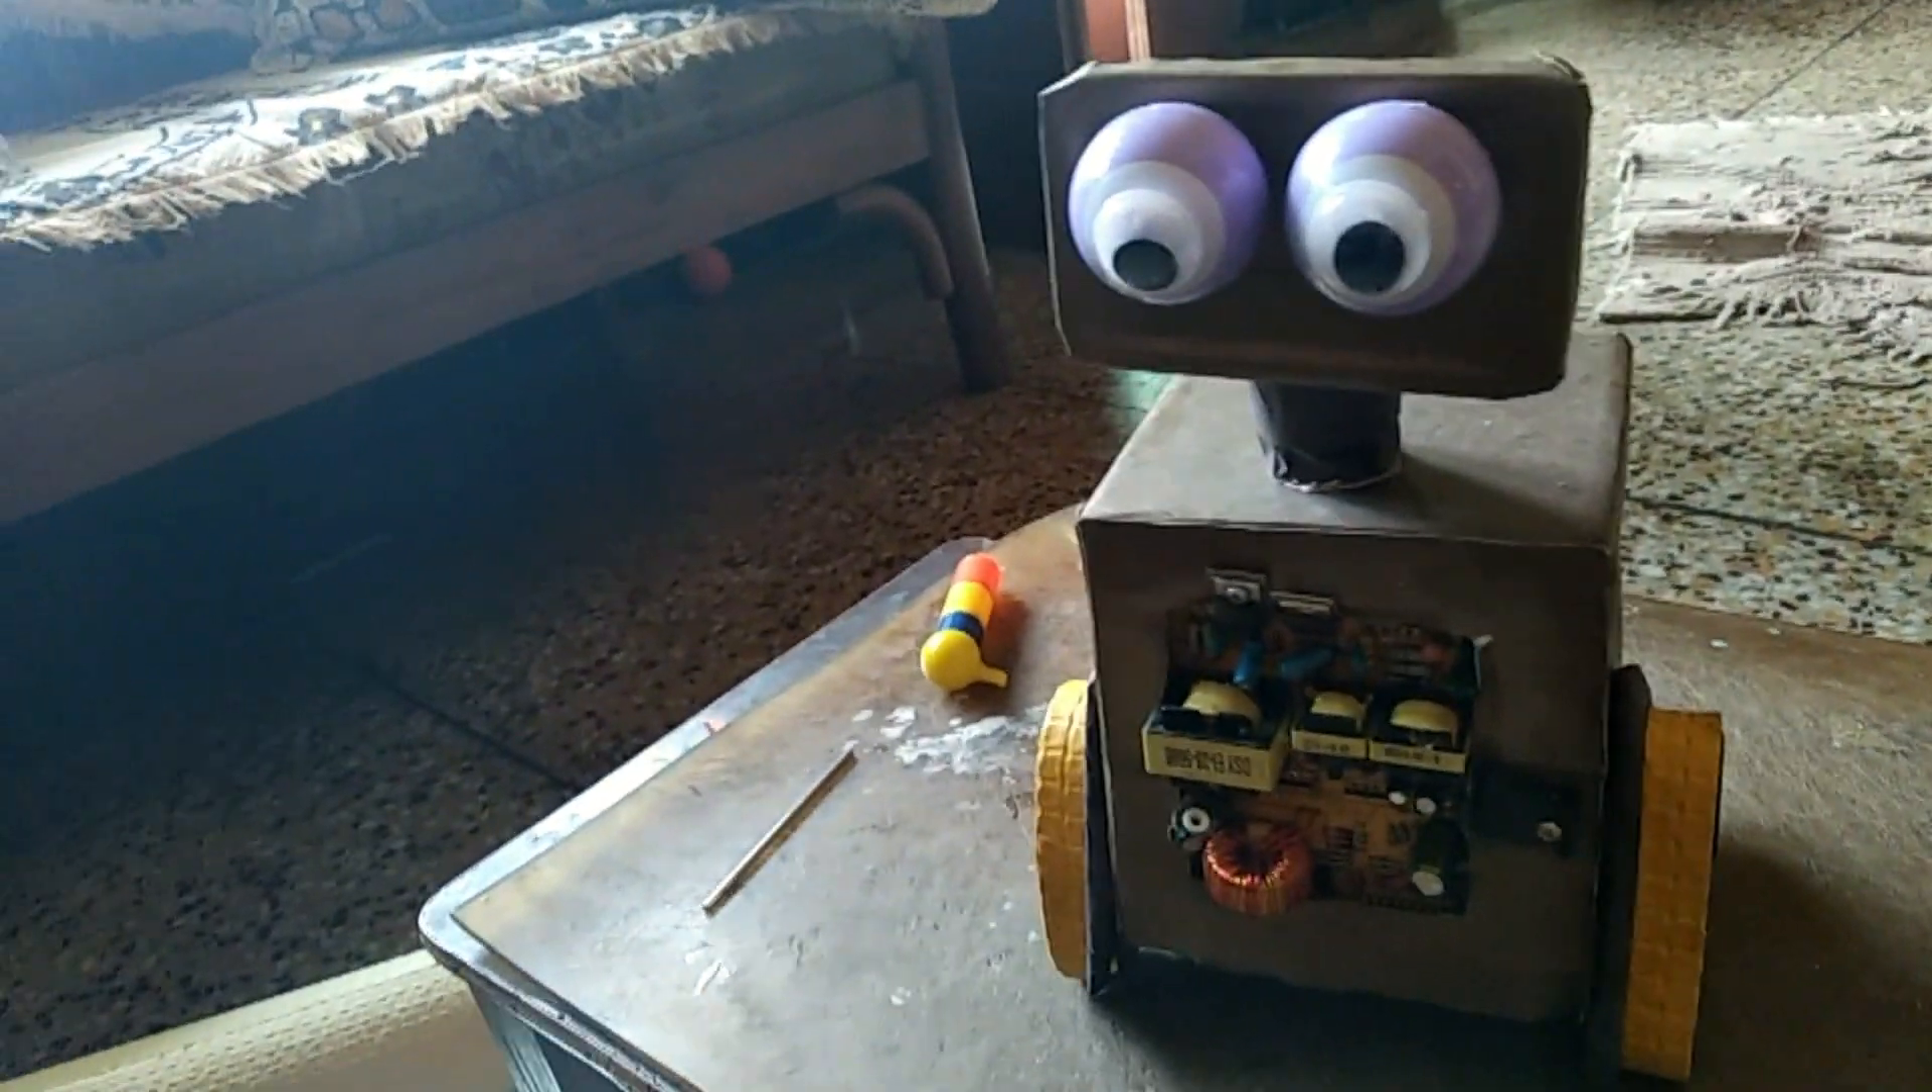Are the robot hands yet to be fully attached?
Yes.